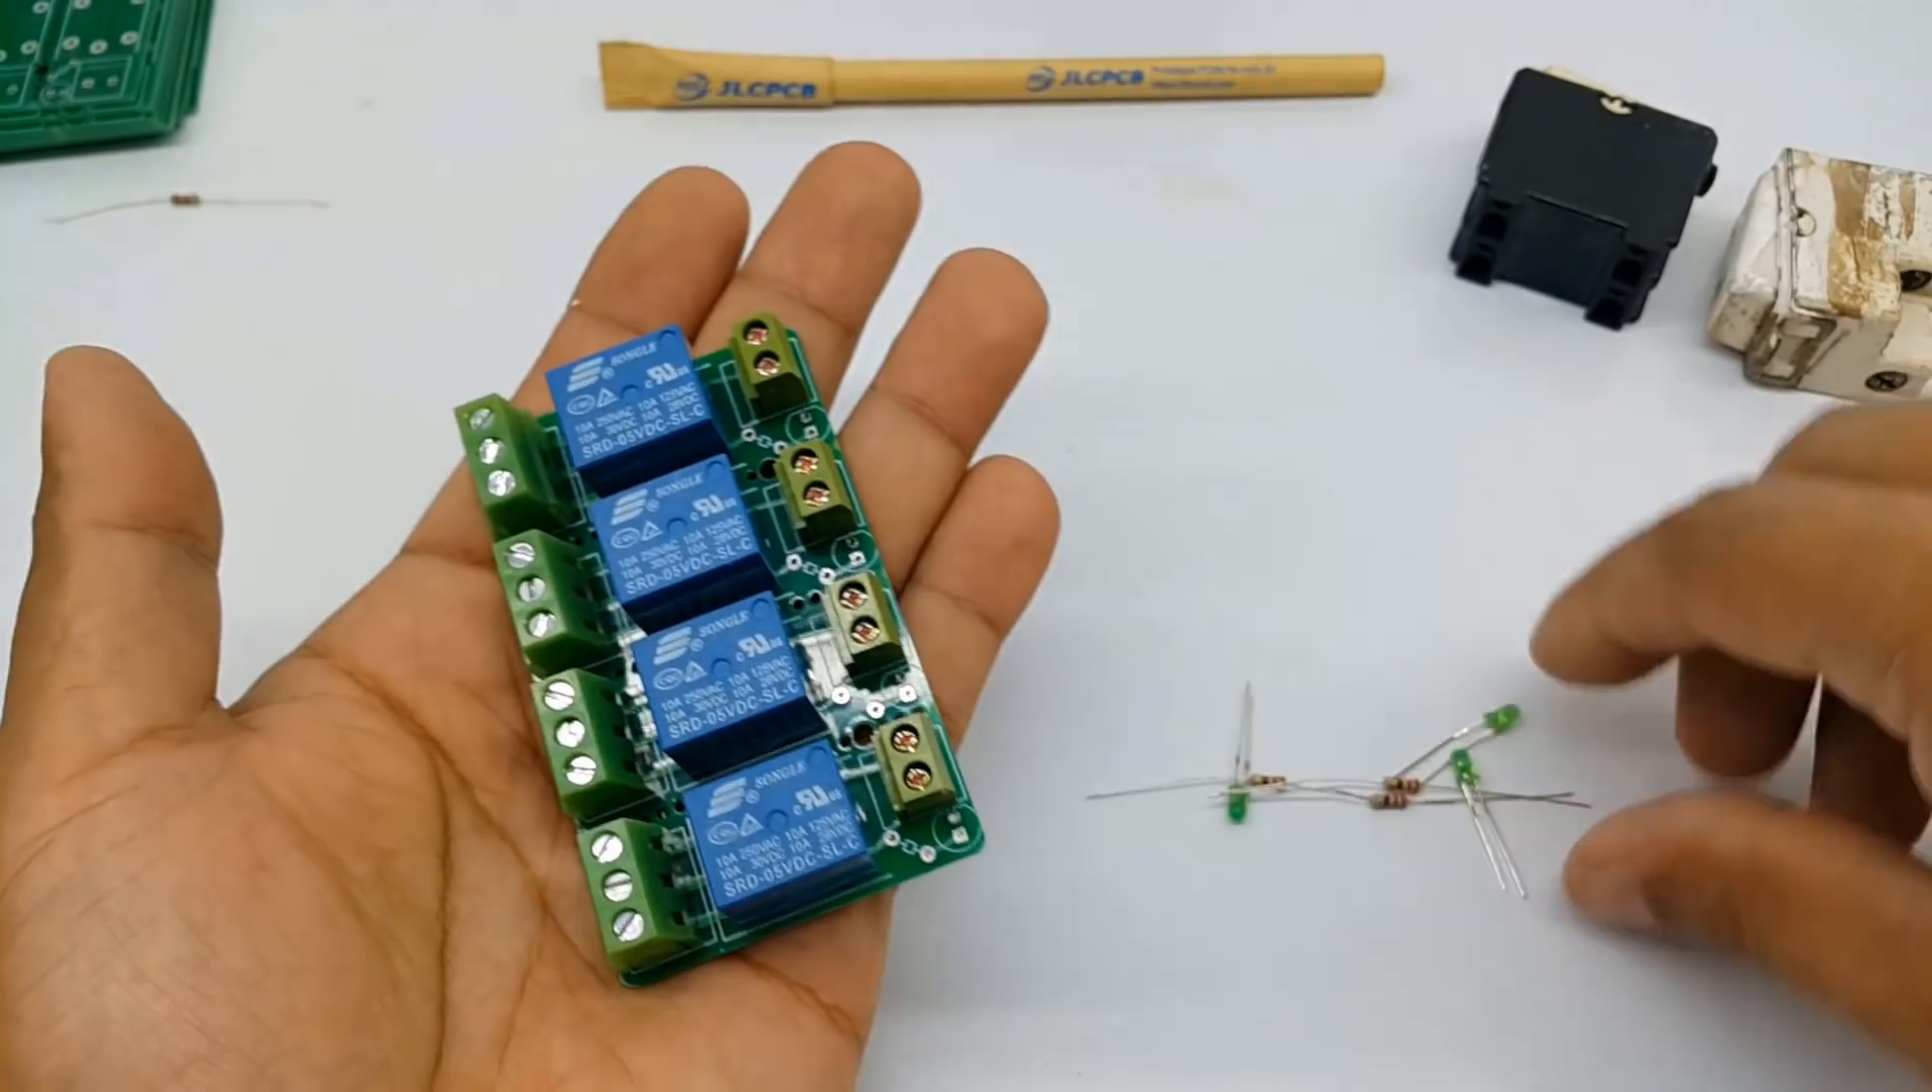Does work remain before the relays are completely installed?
No.